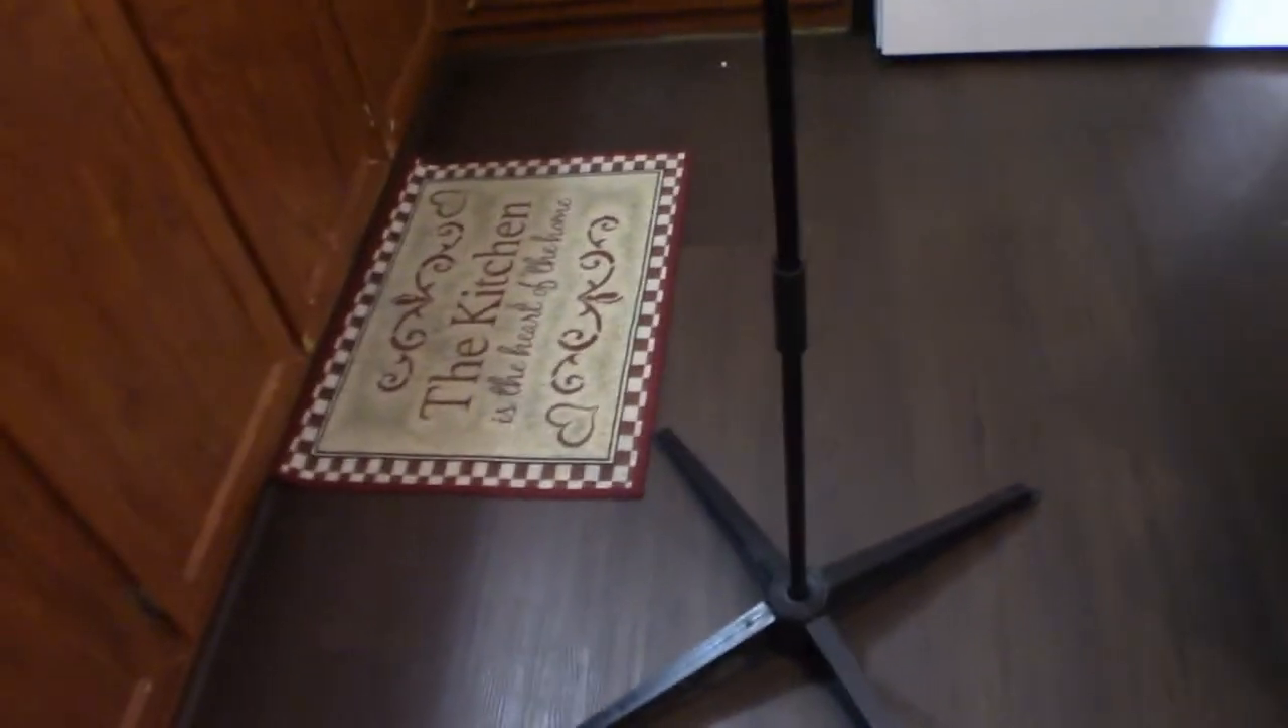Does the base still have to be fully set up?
No.